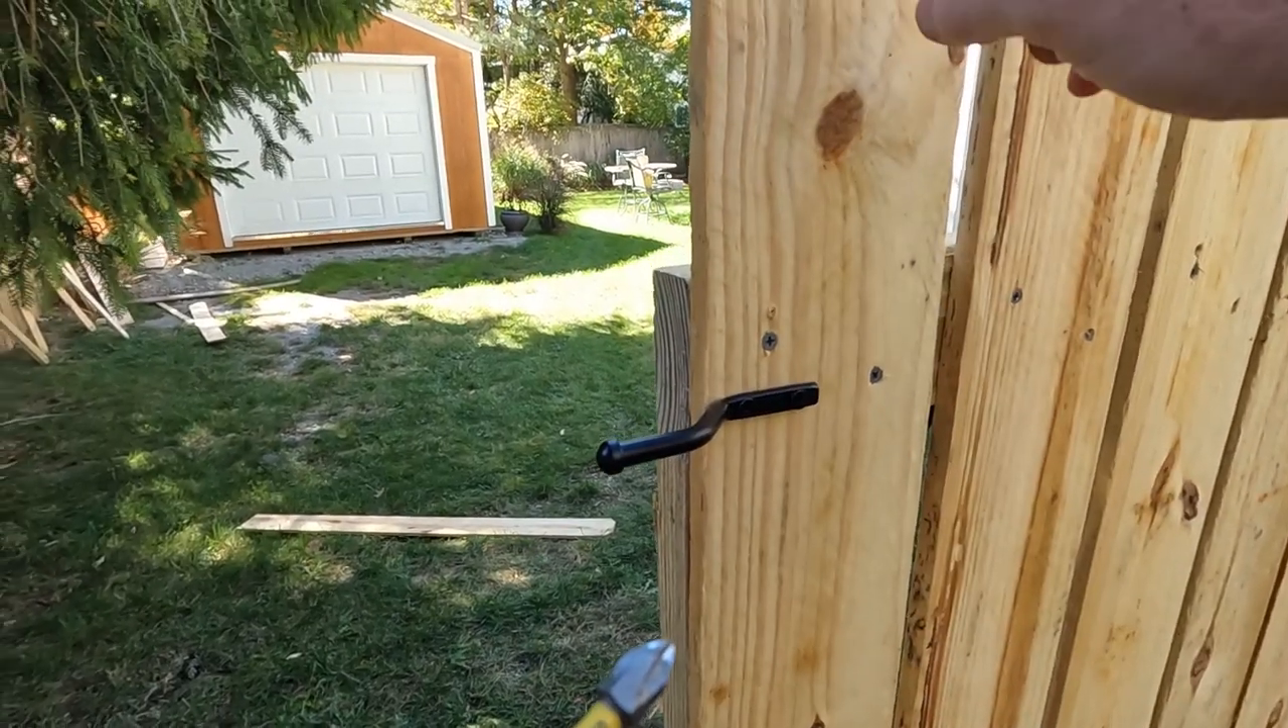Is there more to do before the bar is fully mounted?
No.